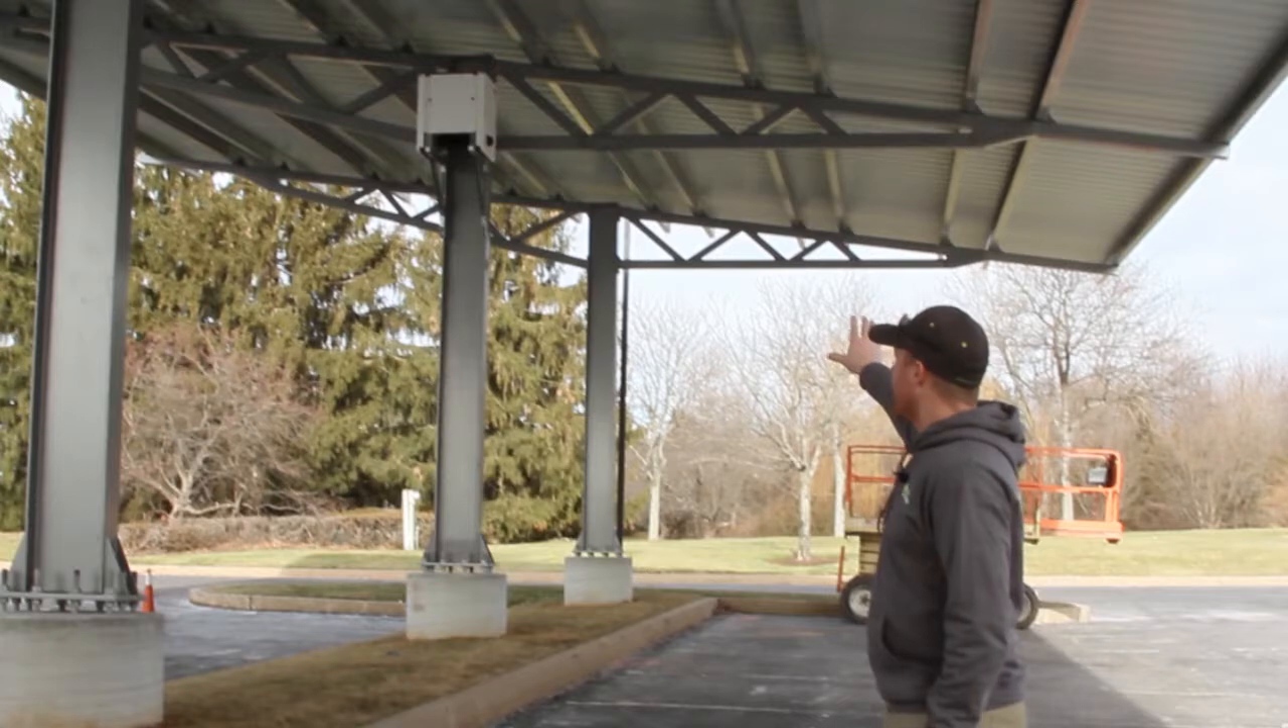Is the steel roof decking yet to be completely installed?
No.